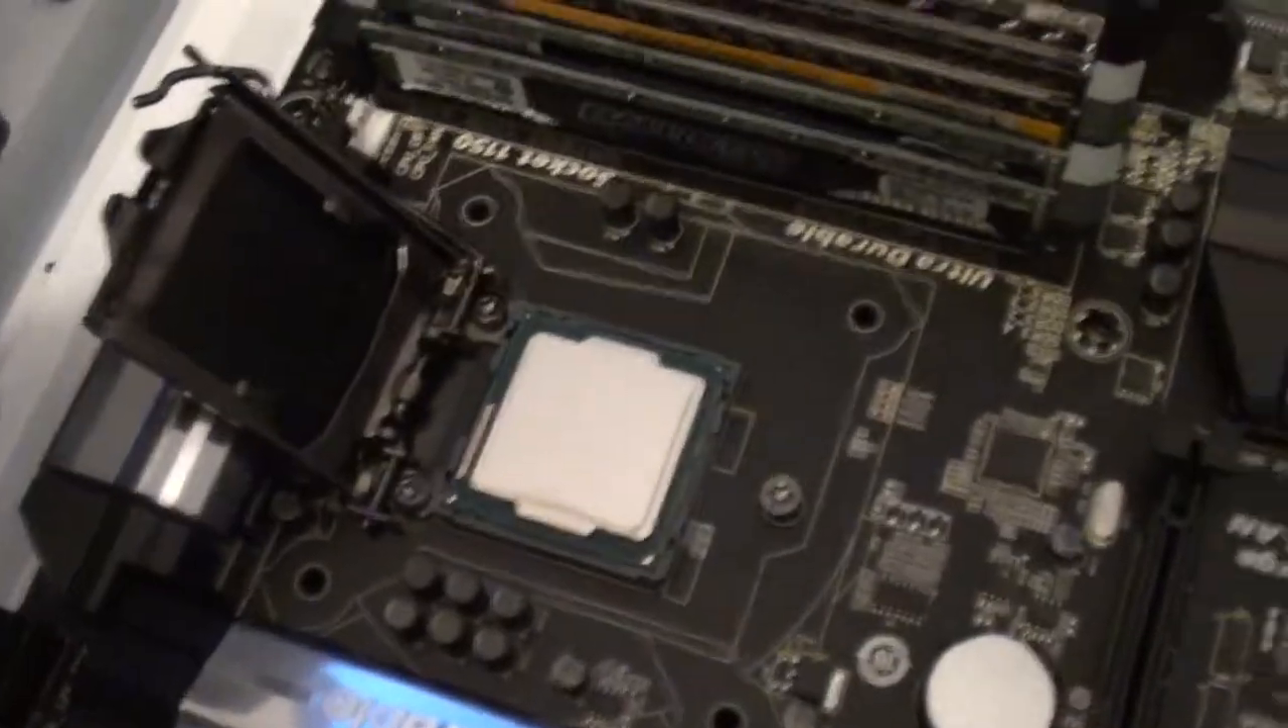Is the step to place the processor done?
Yes.